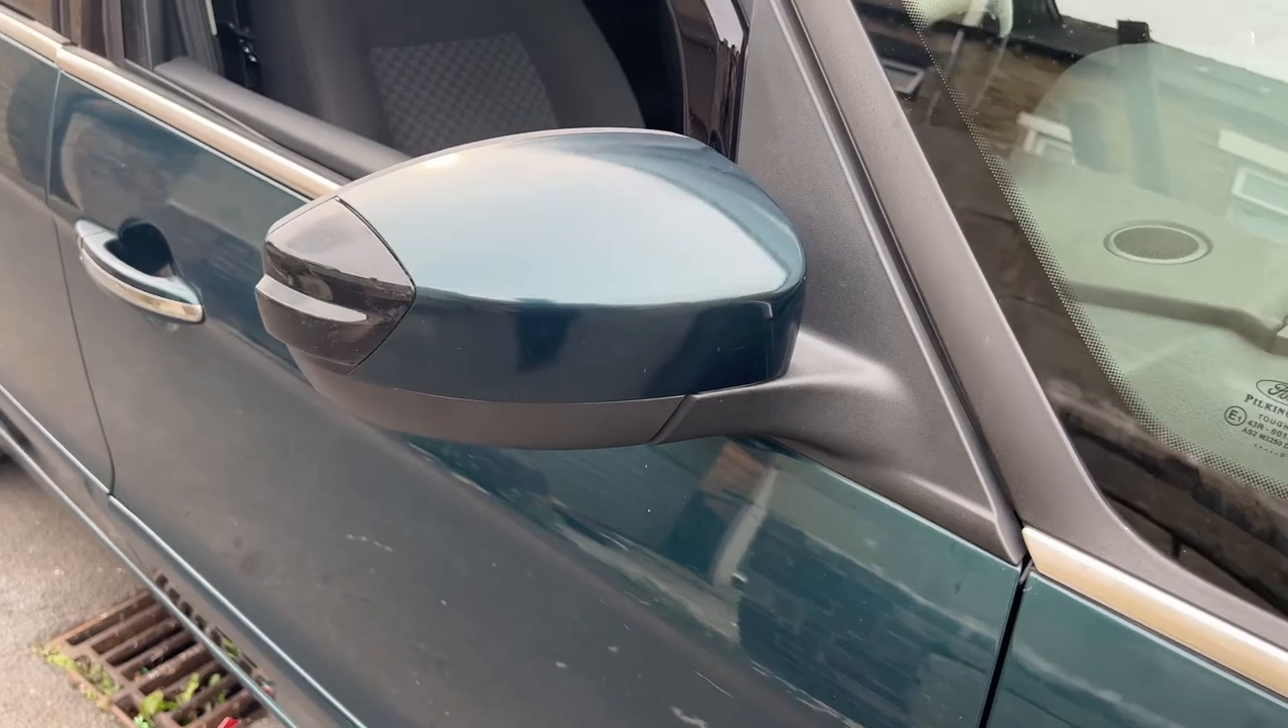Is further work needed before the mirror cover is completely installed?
No.